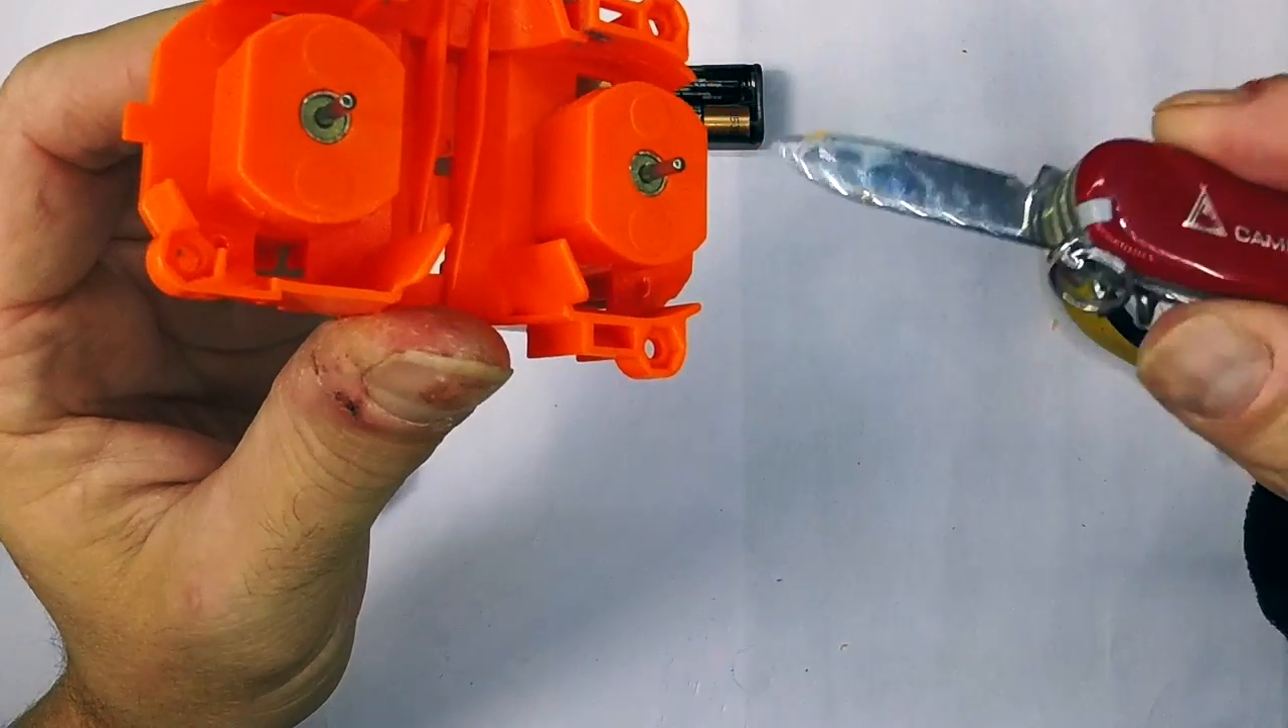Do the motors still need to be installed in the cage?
No.